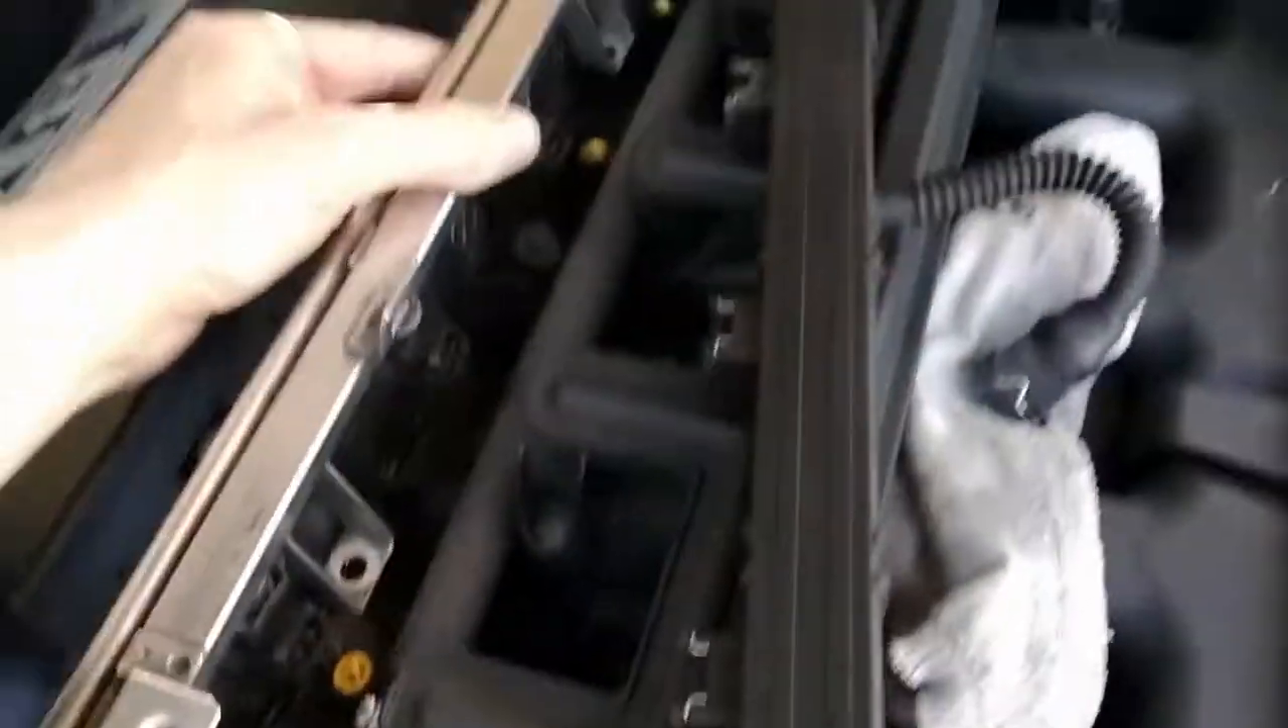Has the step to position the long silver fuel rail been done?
No.